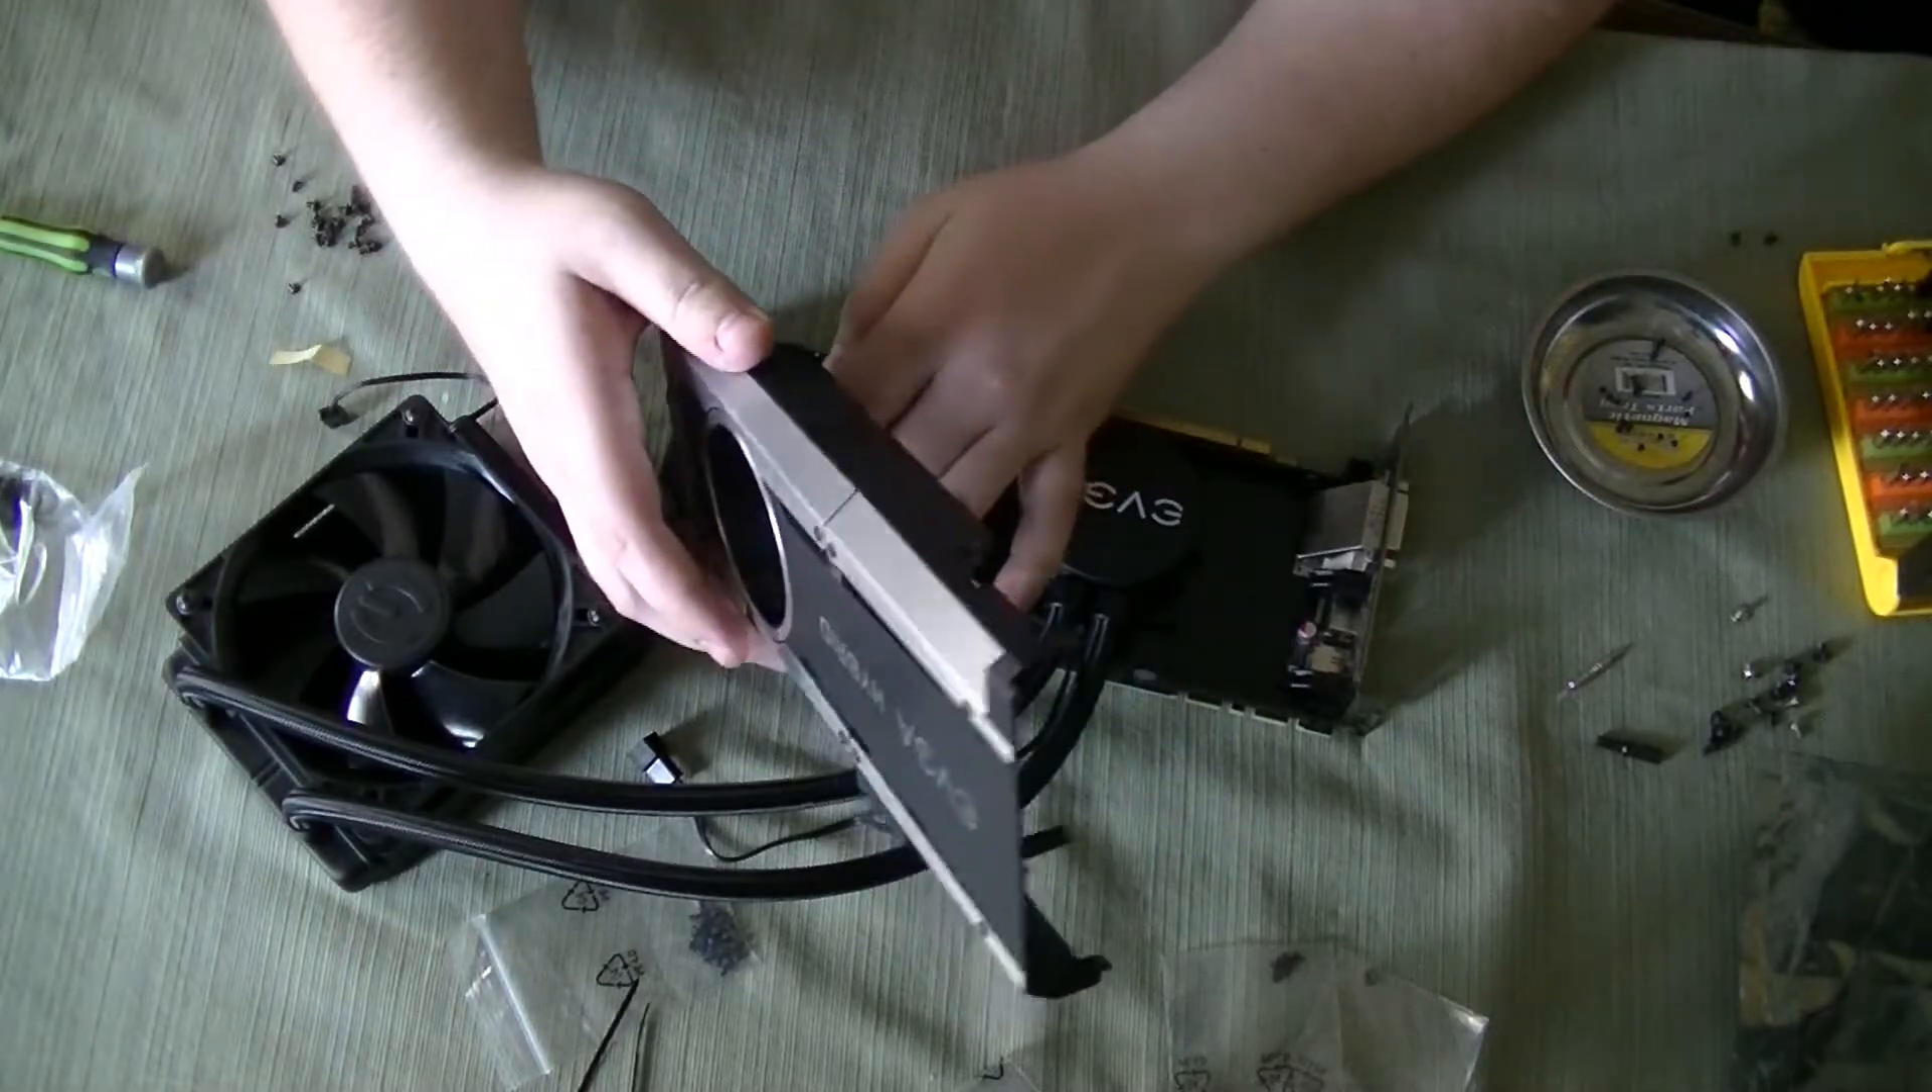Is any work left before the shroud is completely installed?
Yes.